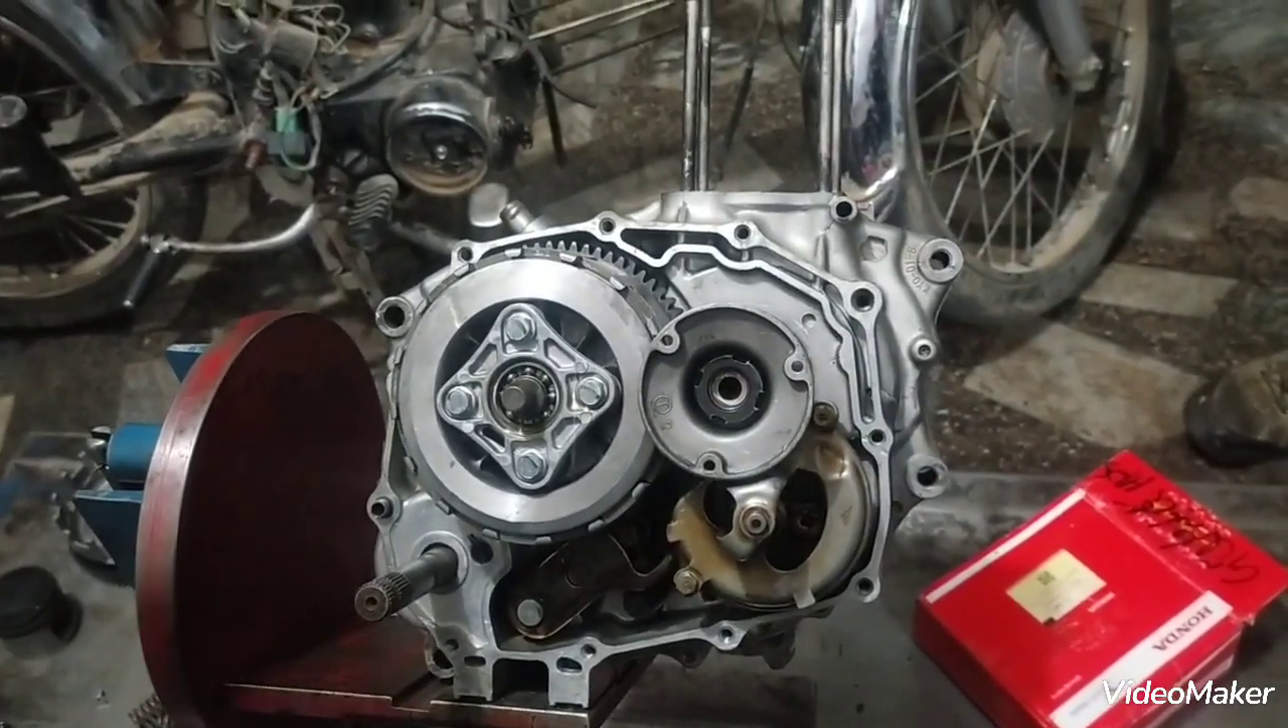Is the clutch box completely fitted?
Yes.